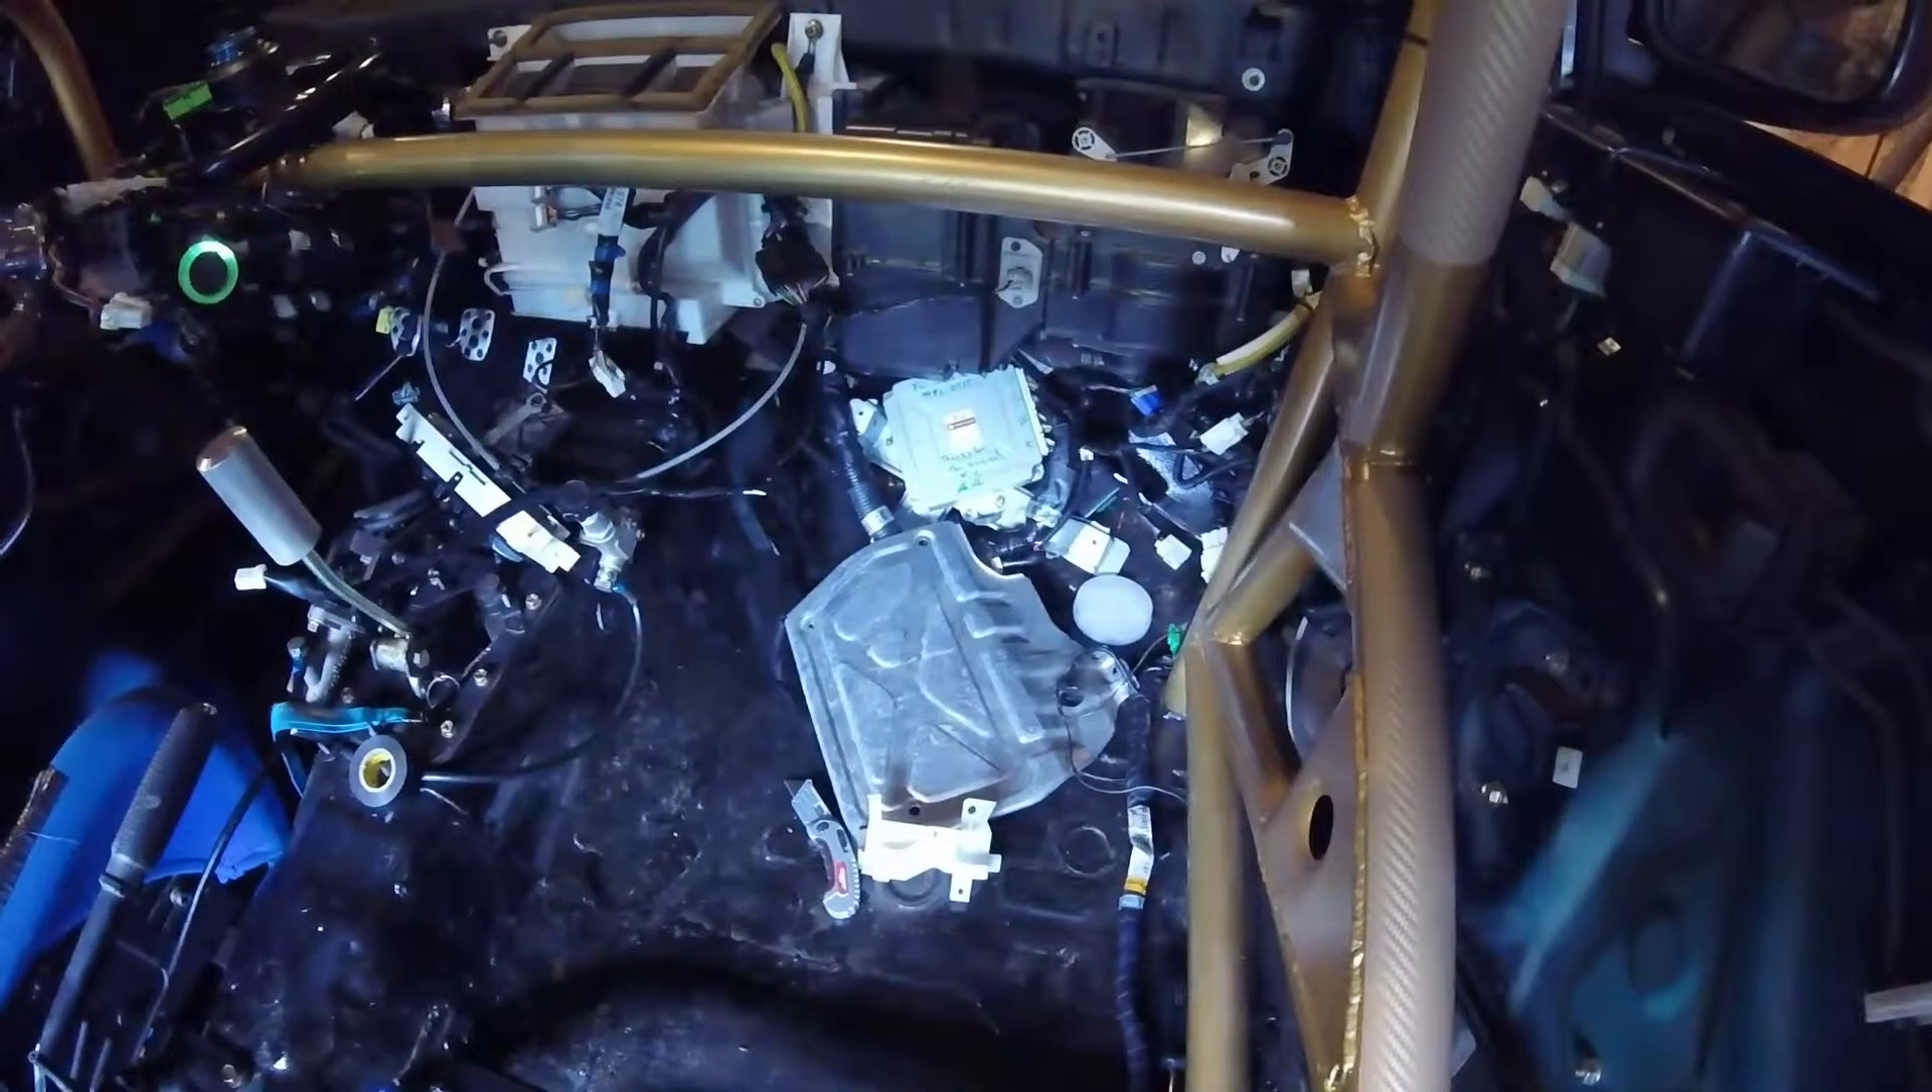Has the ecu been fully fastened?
No.